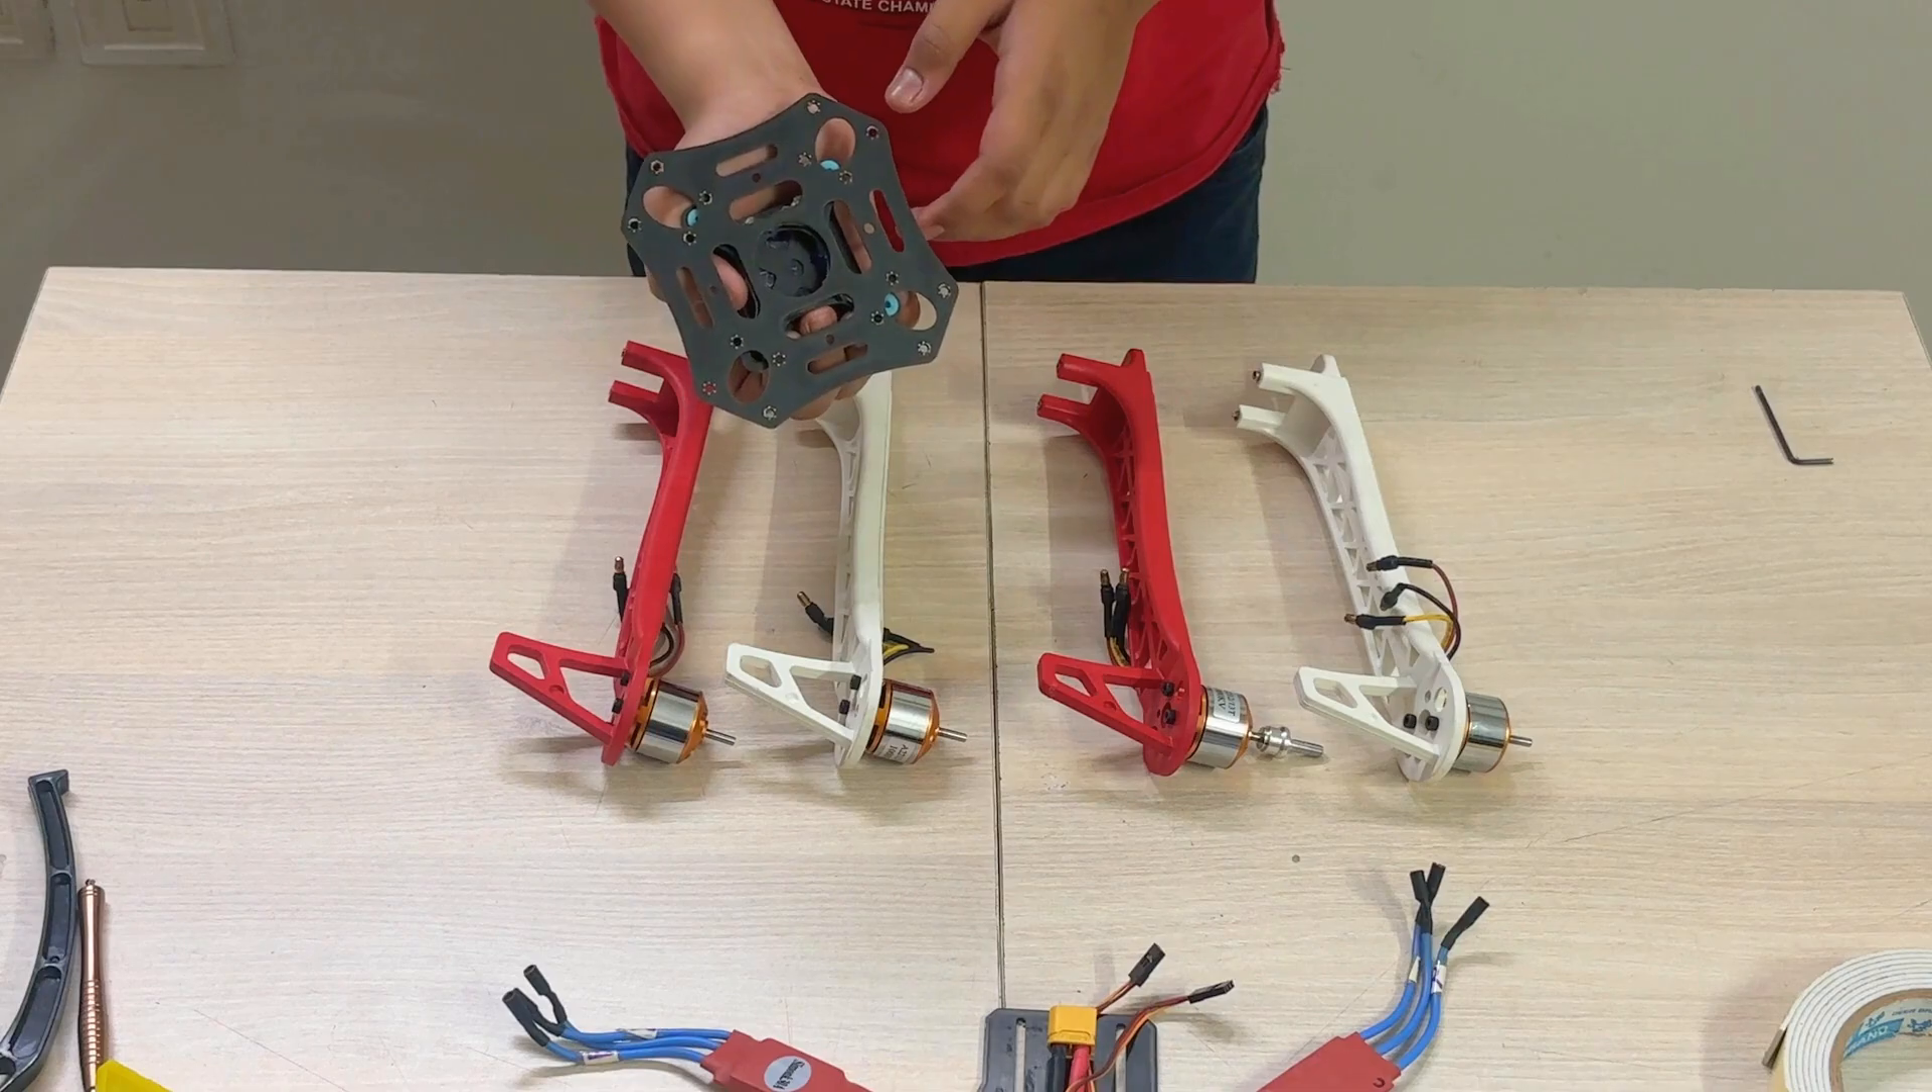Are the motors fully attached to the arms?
Yes.